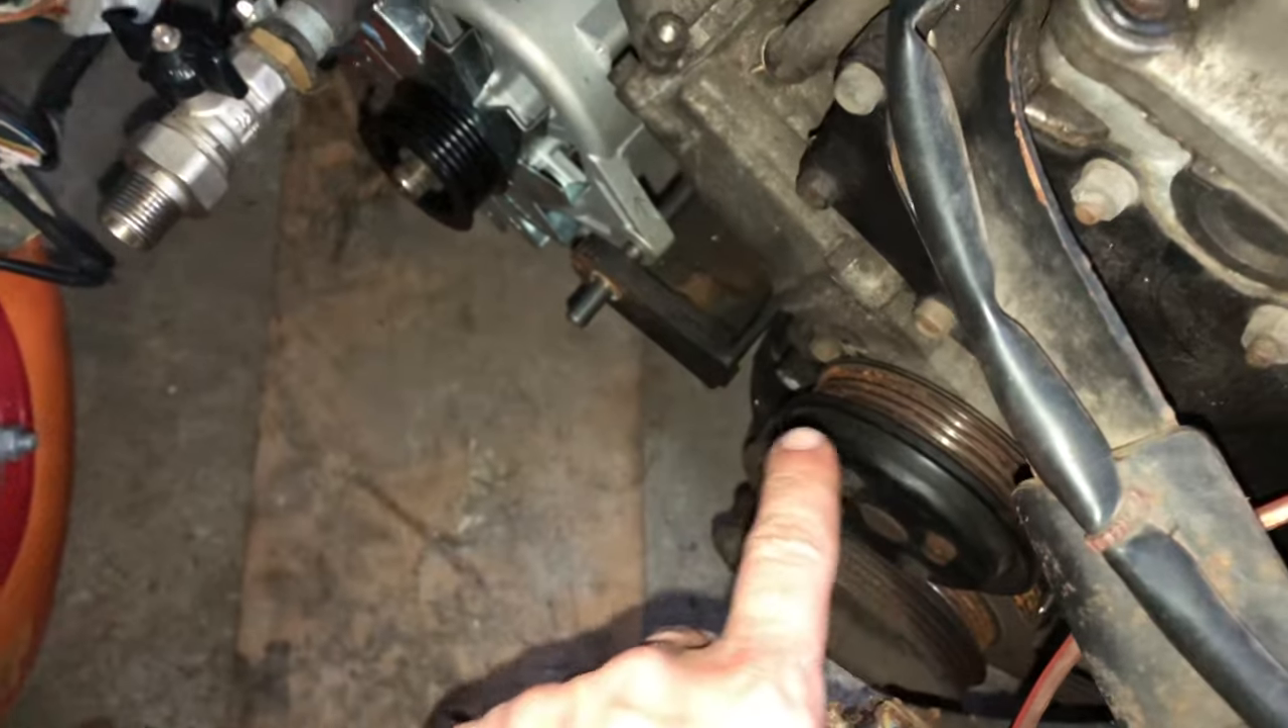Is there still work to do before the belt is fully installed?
Yes.